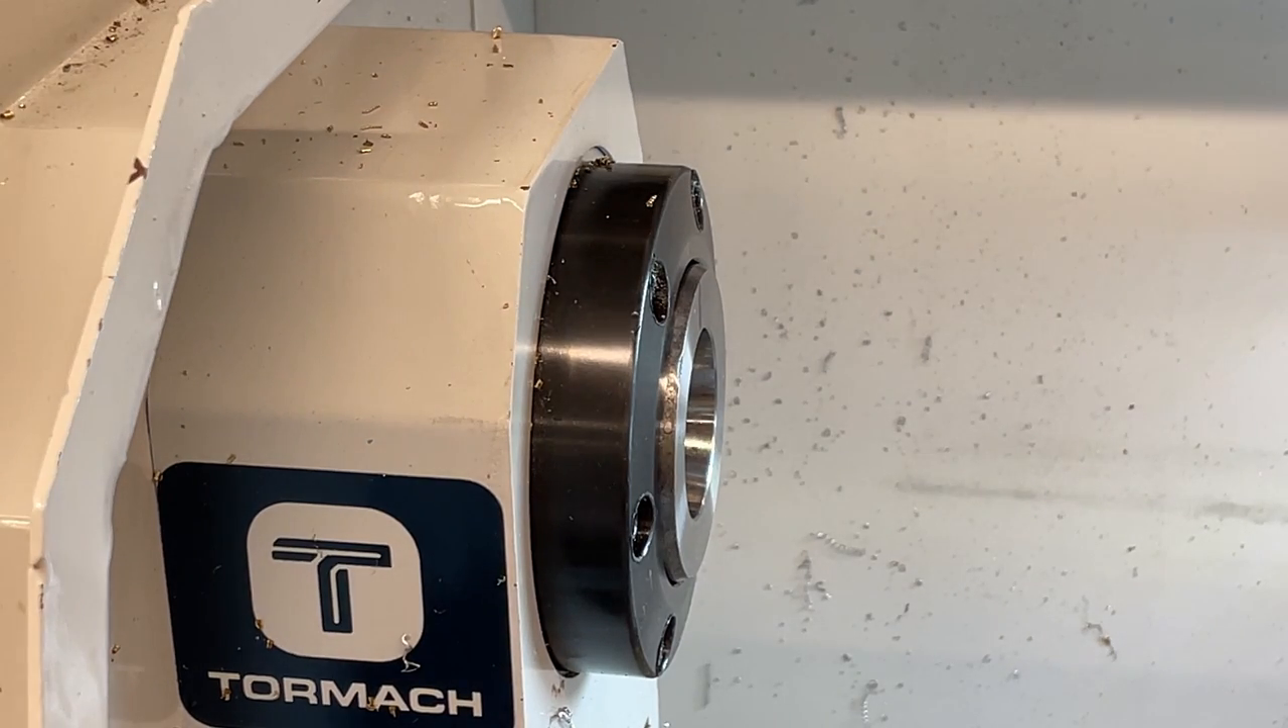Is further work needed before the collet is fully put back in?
Yes.